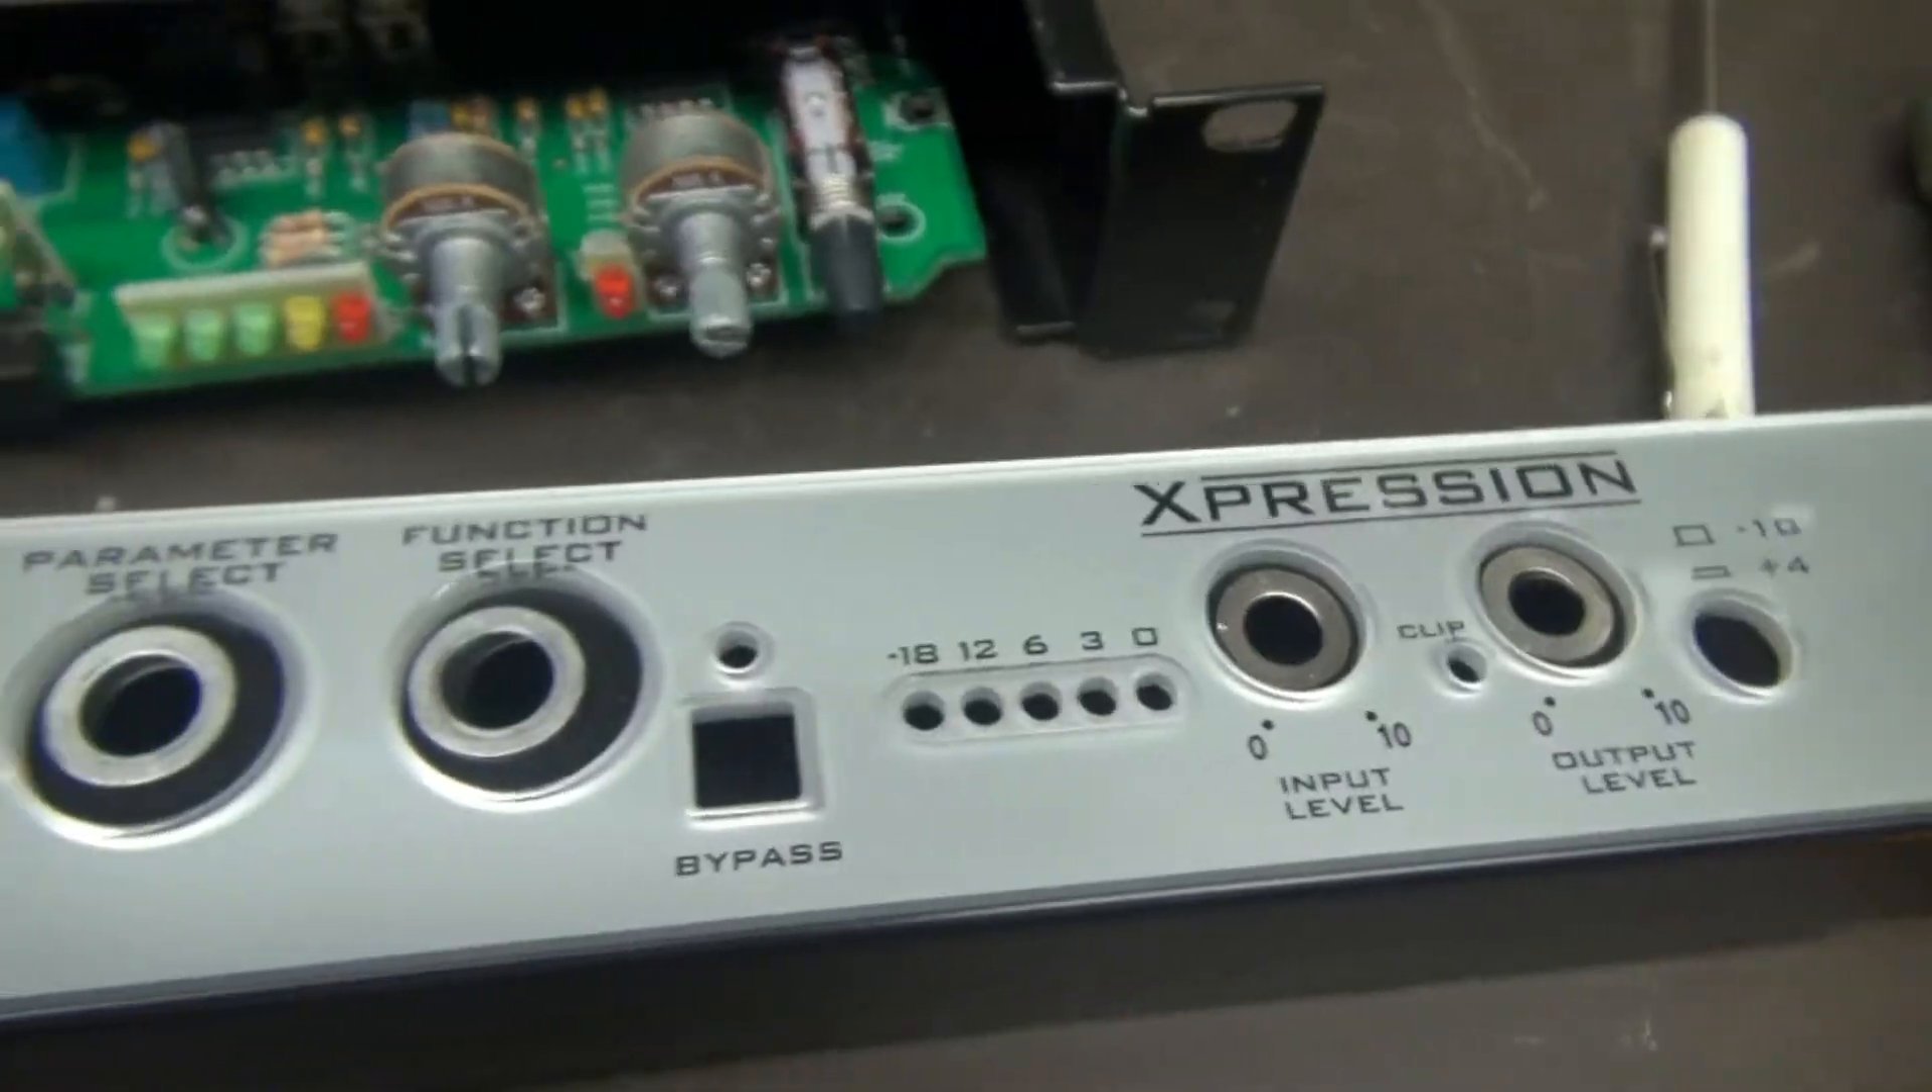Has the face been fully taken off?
Yes.